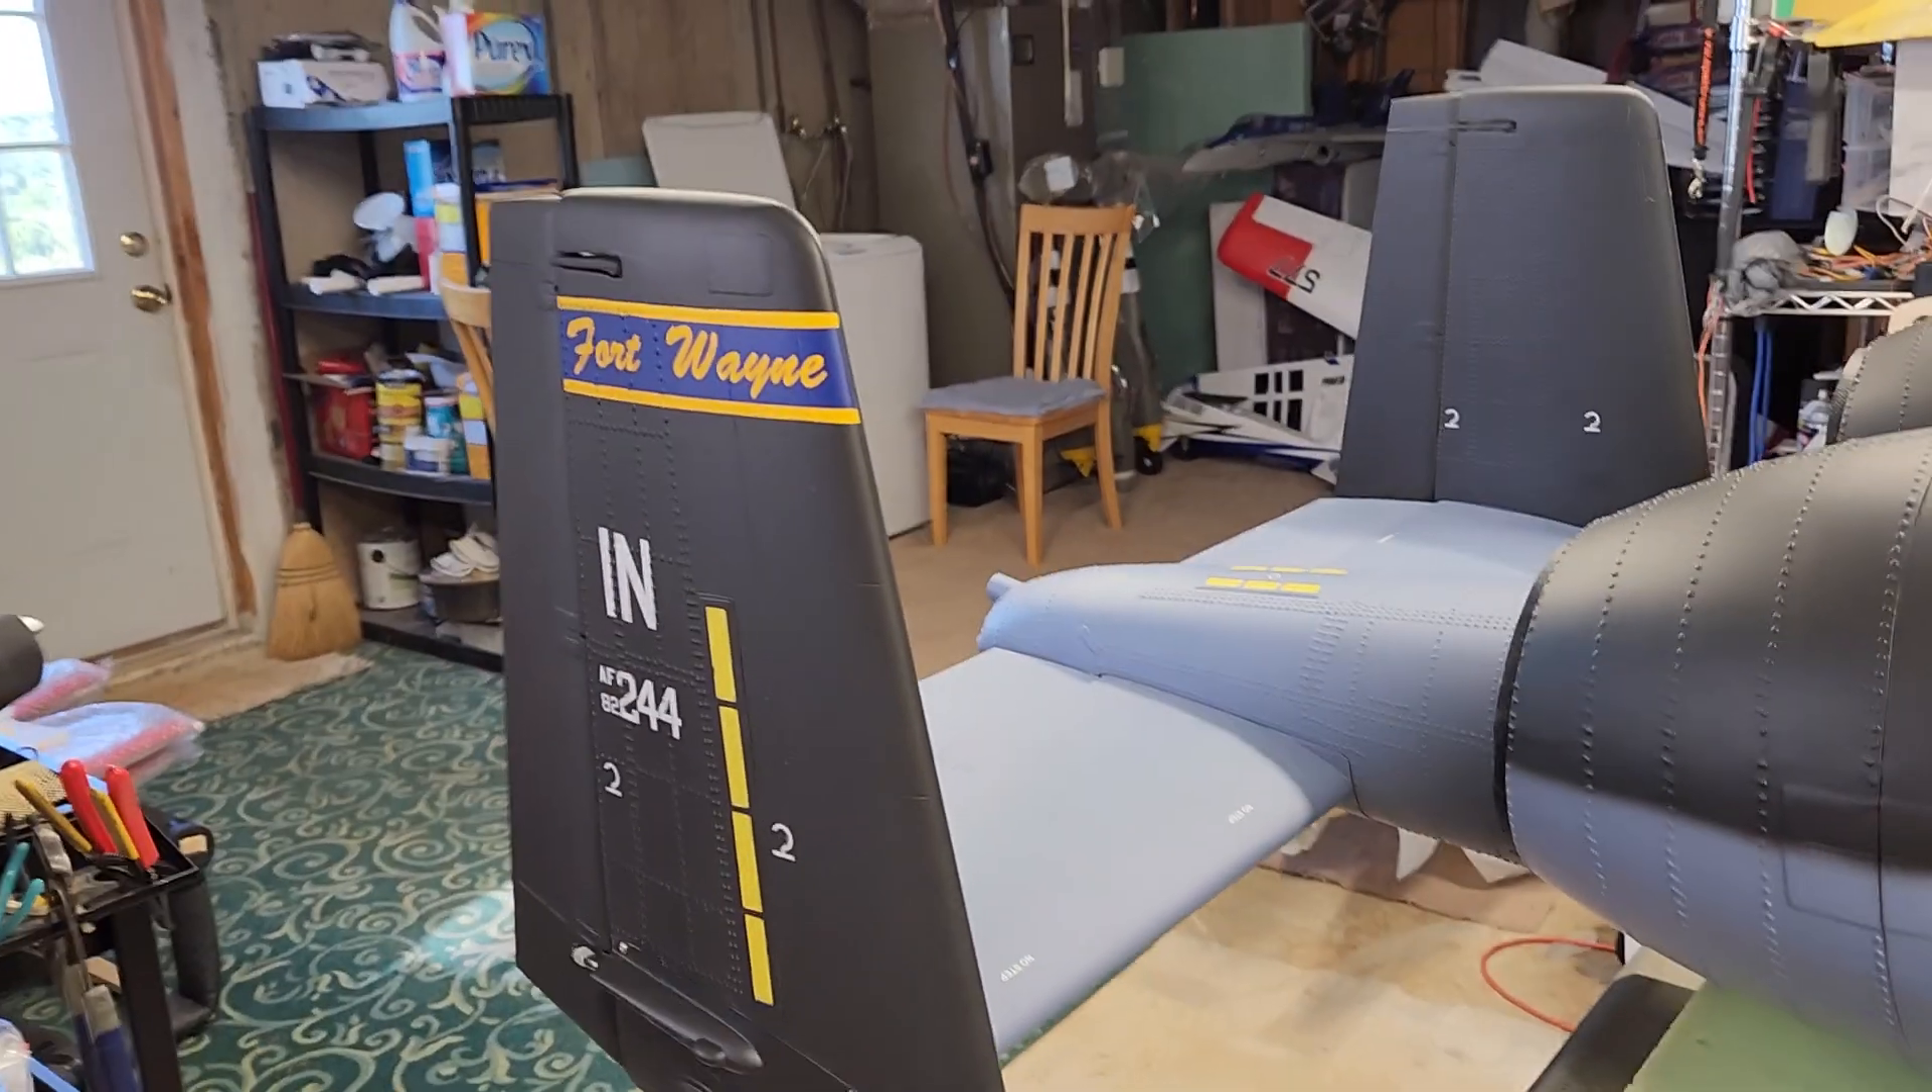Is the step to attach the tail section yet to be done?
No.